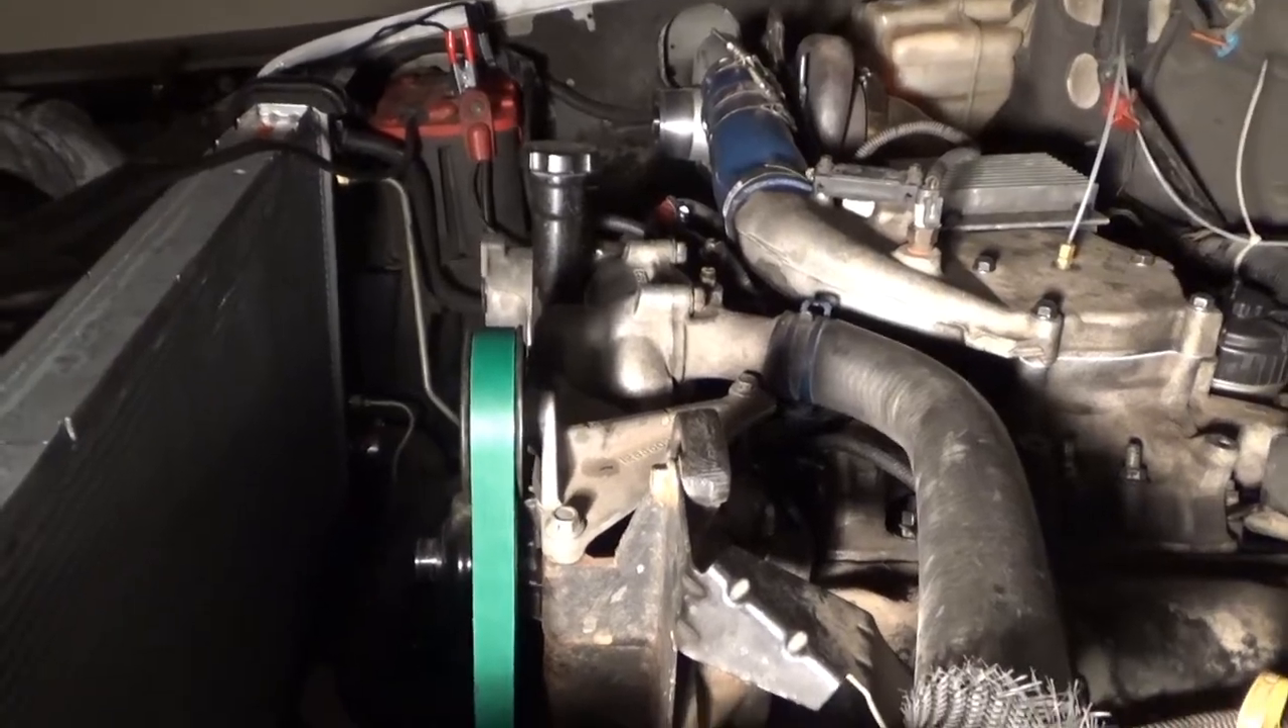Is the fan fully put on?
No.